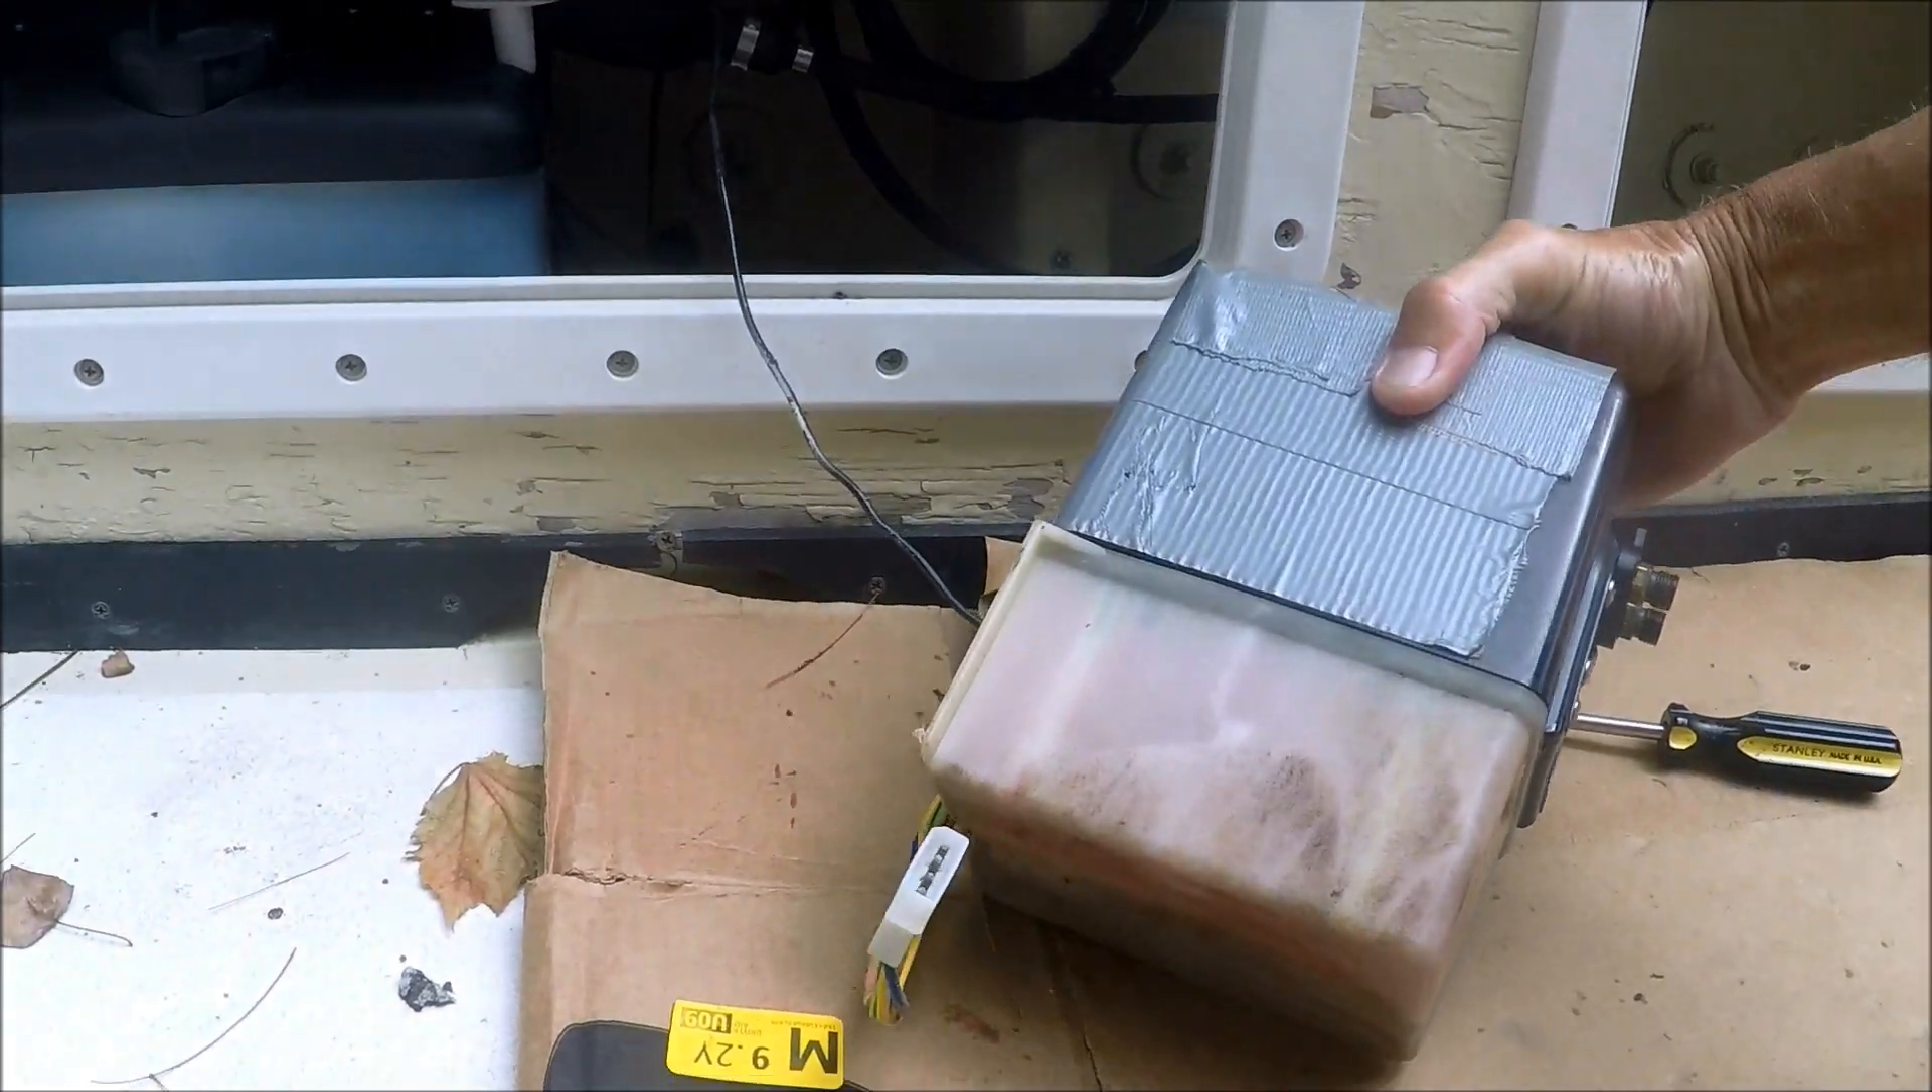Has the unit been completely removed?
Yes.